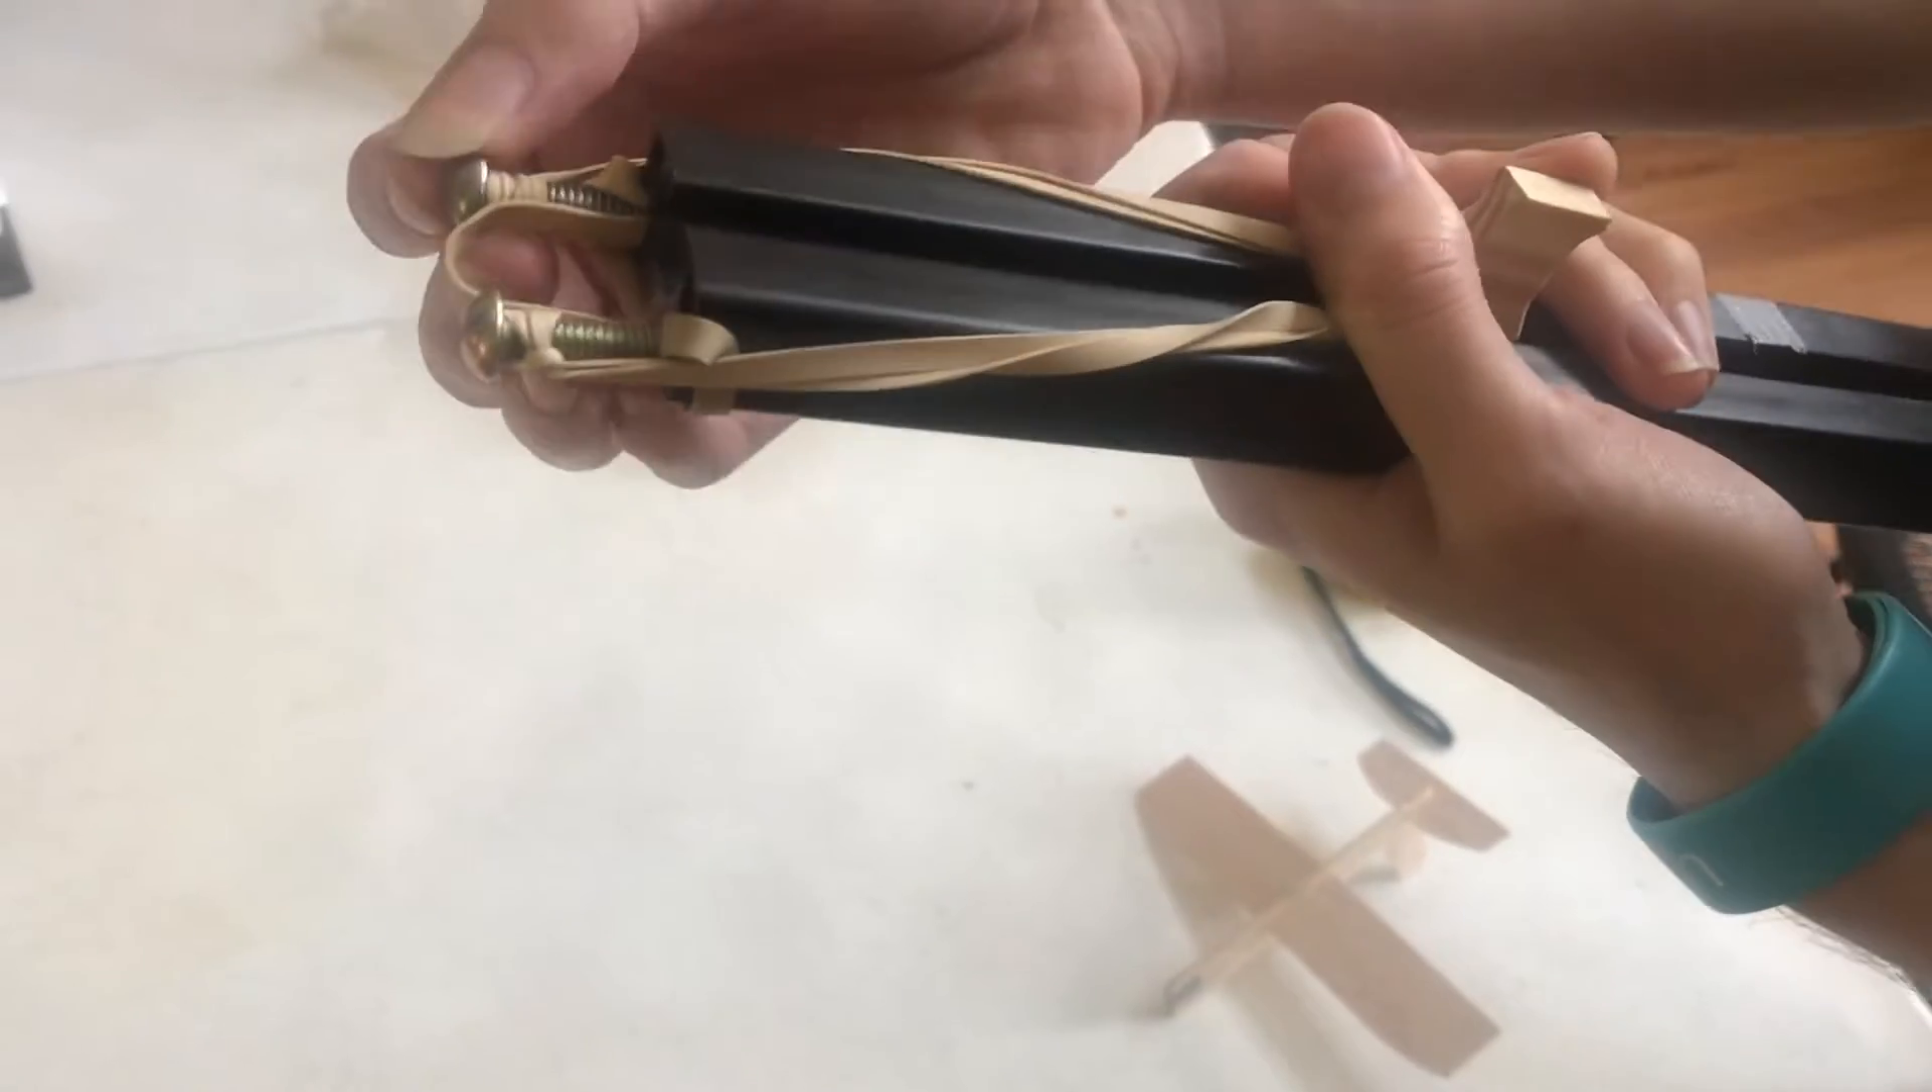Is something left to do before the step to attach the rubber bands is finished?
No.